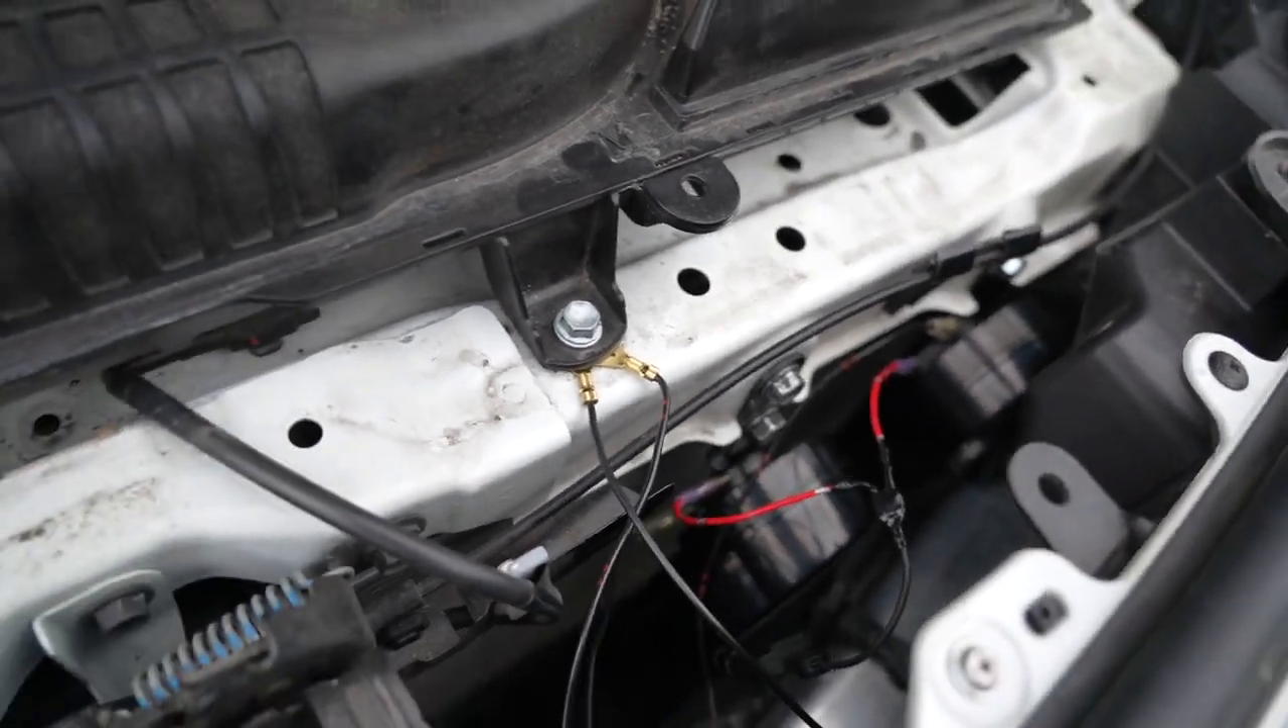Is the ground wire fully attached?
Yes.